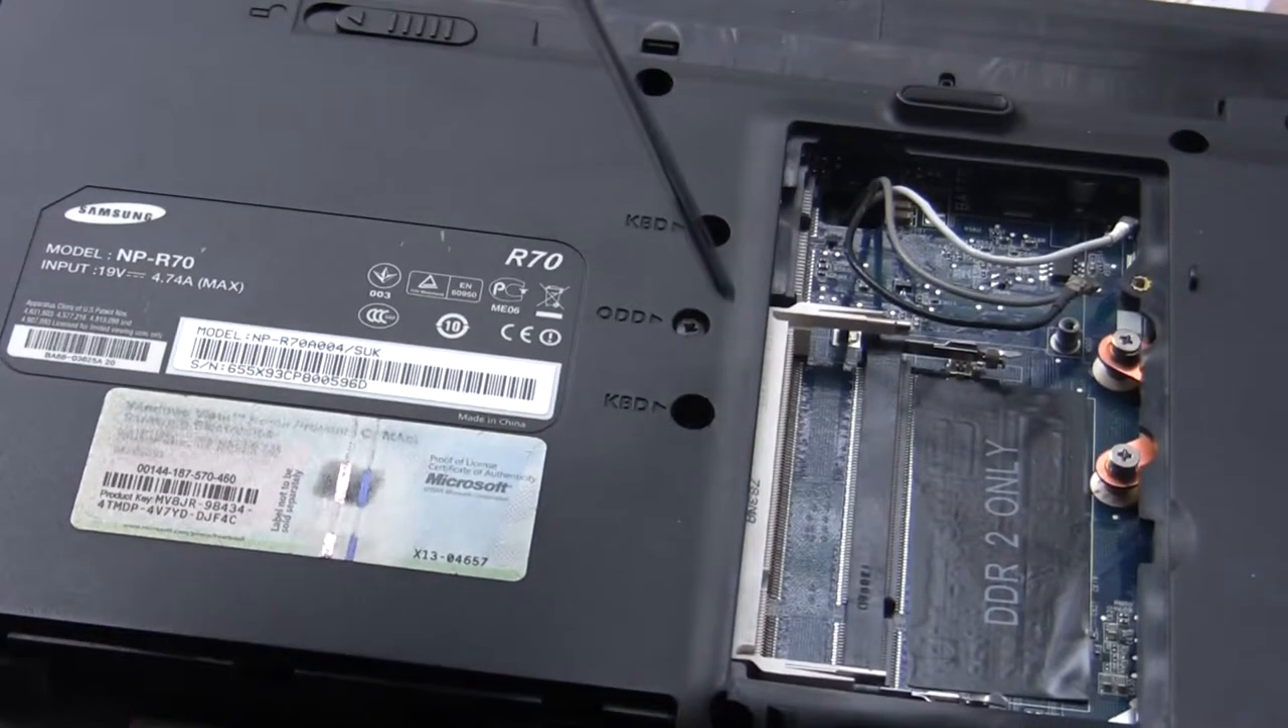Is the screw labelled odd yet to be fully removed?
Yes.